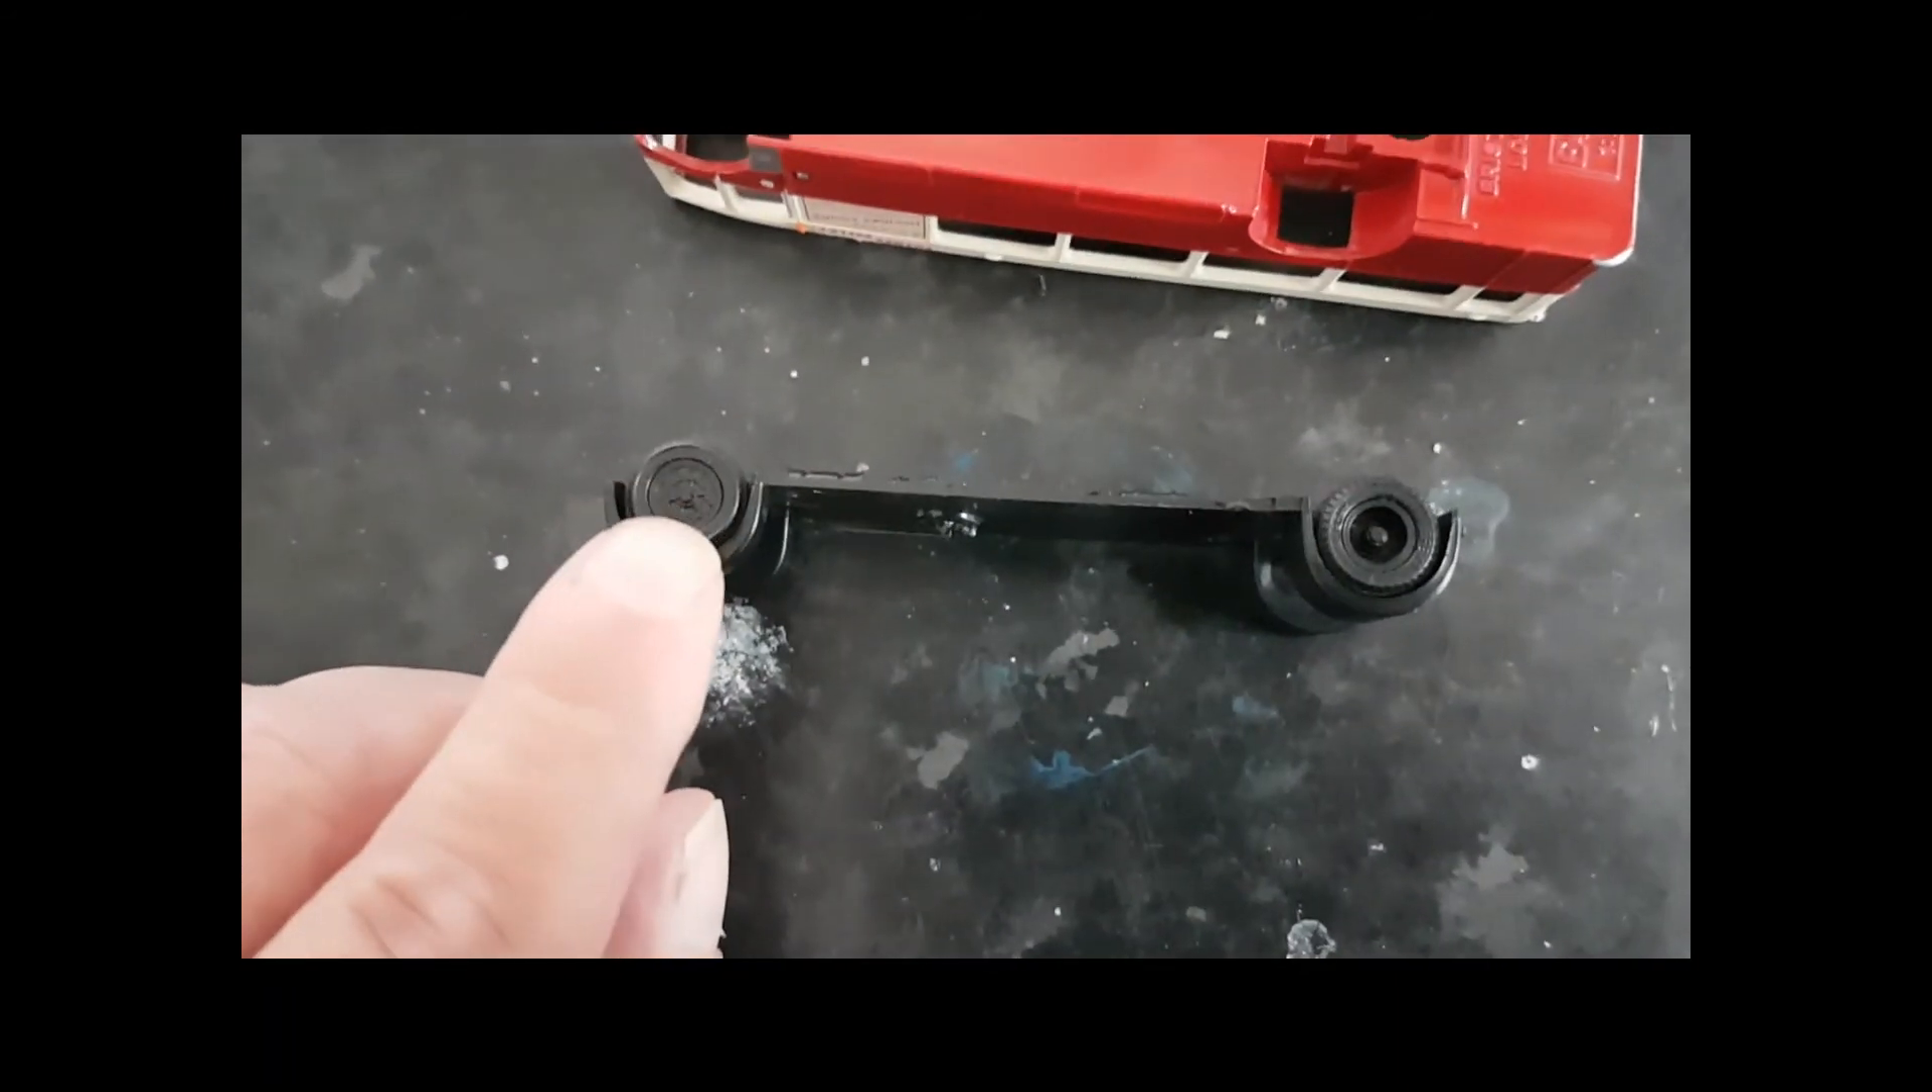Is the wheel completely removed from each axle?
No.